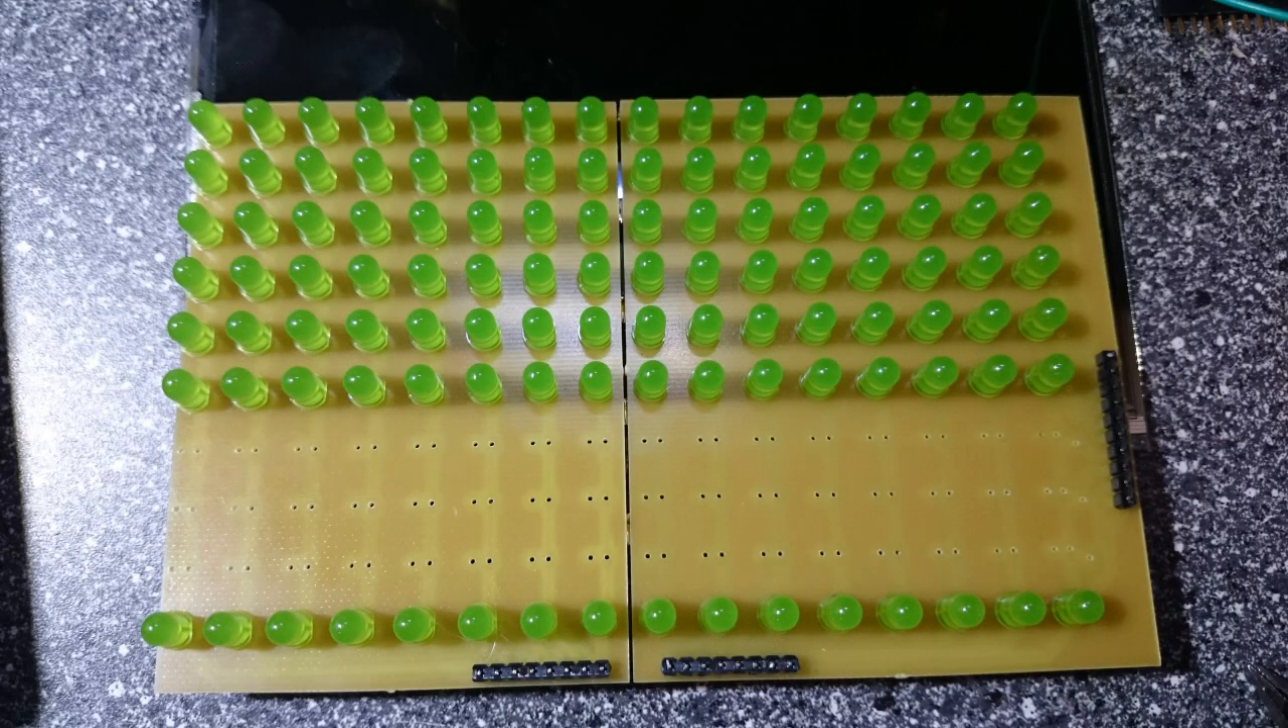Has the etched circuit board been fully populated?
No.